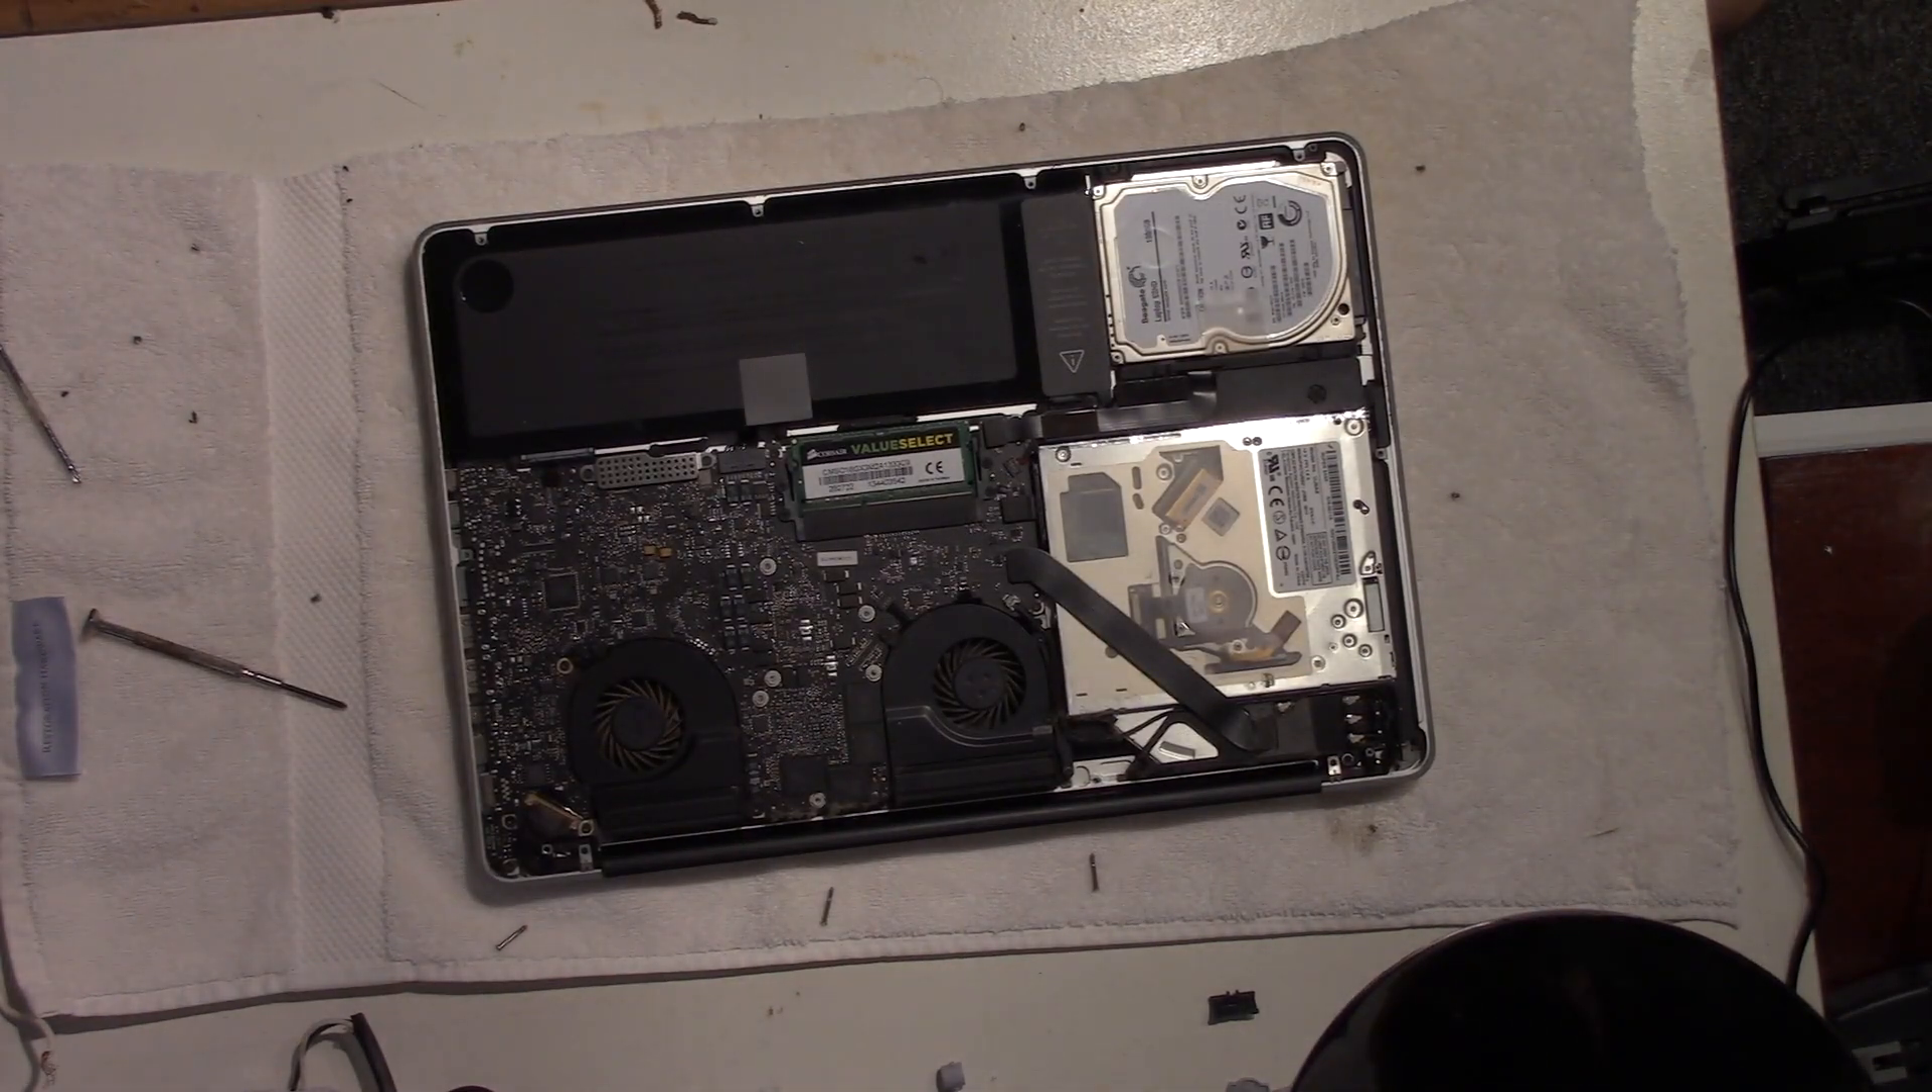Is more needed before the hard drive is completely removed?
Yes.